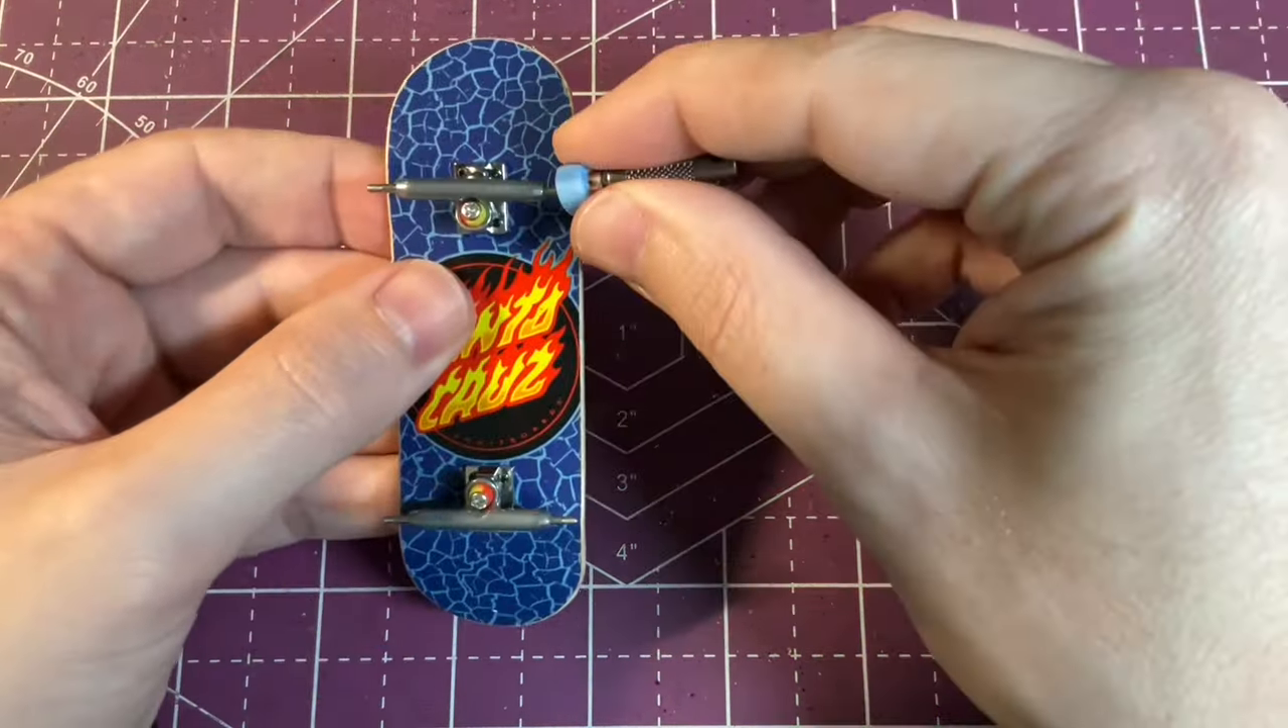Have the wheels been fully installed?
No.